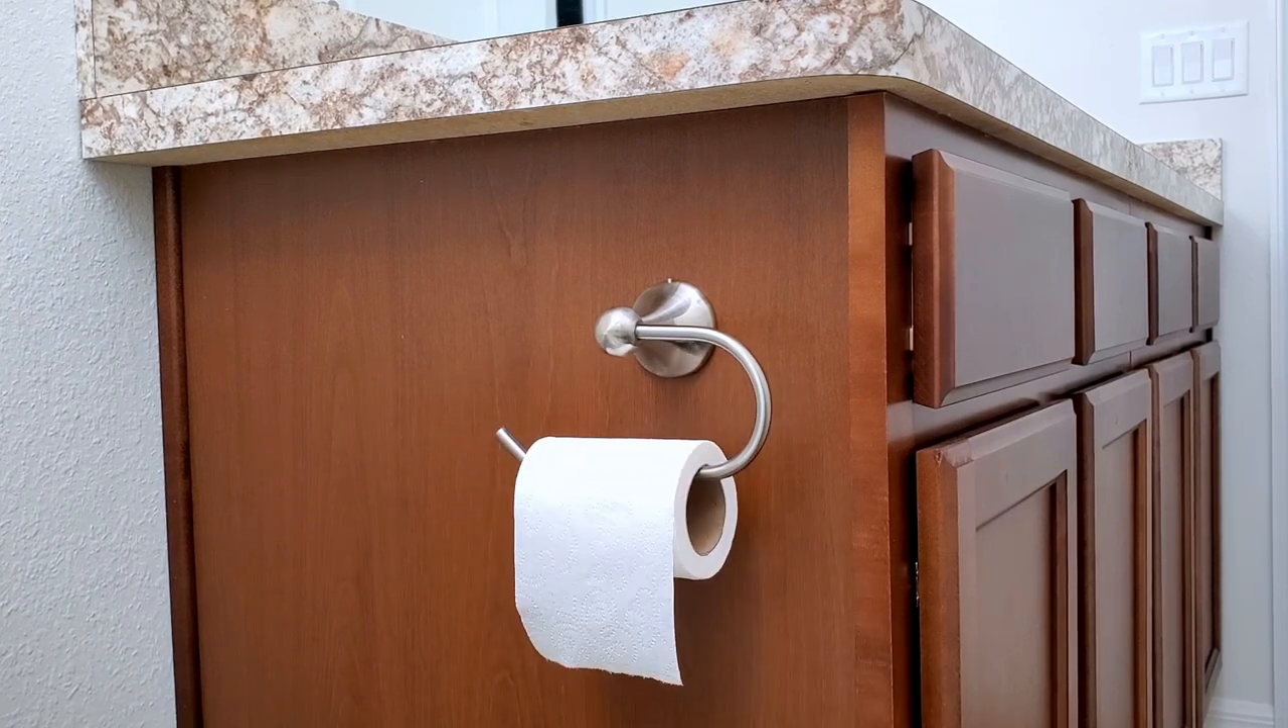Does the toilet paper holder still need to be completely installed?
No.